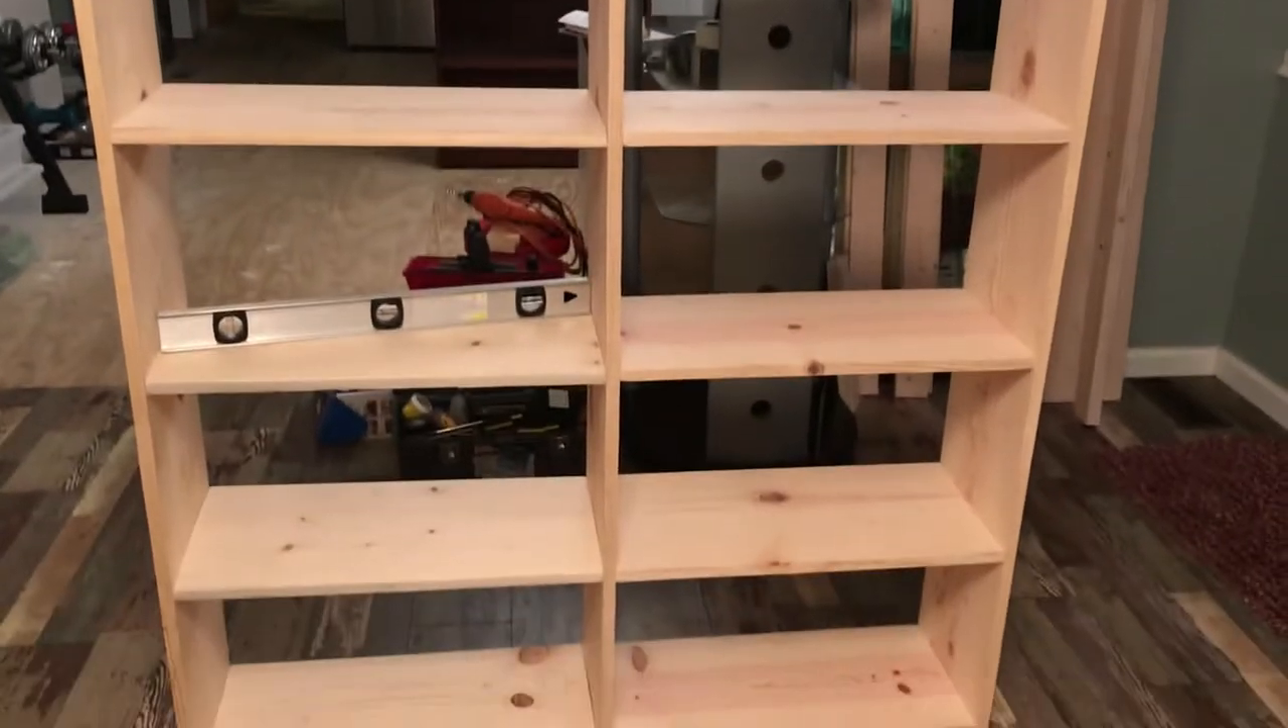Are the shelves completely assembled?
Yes.